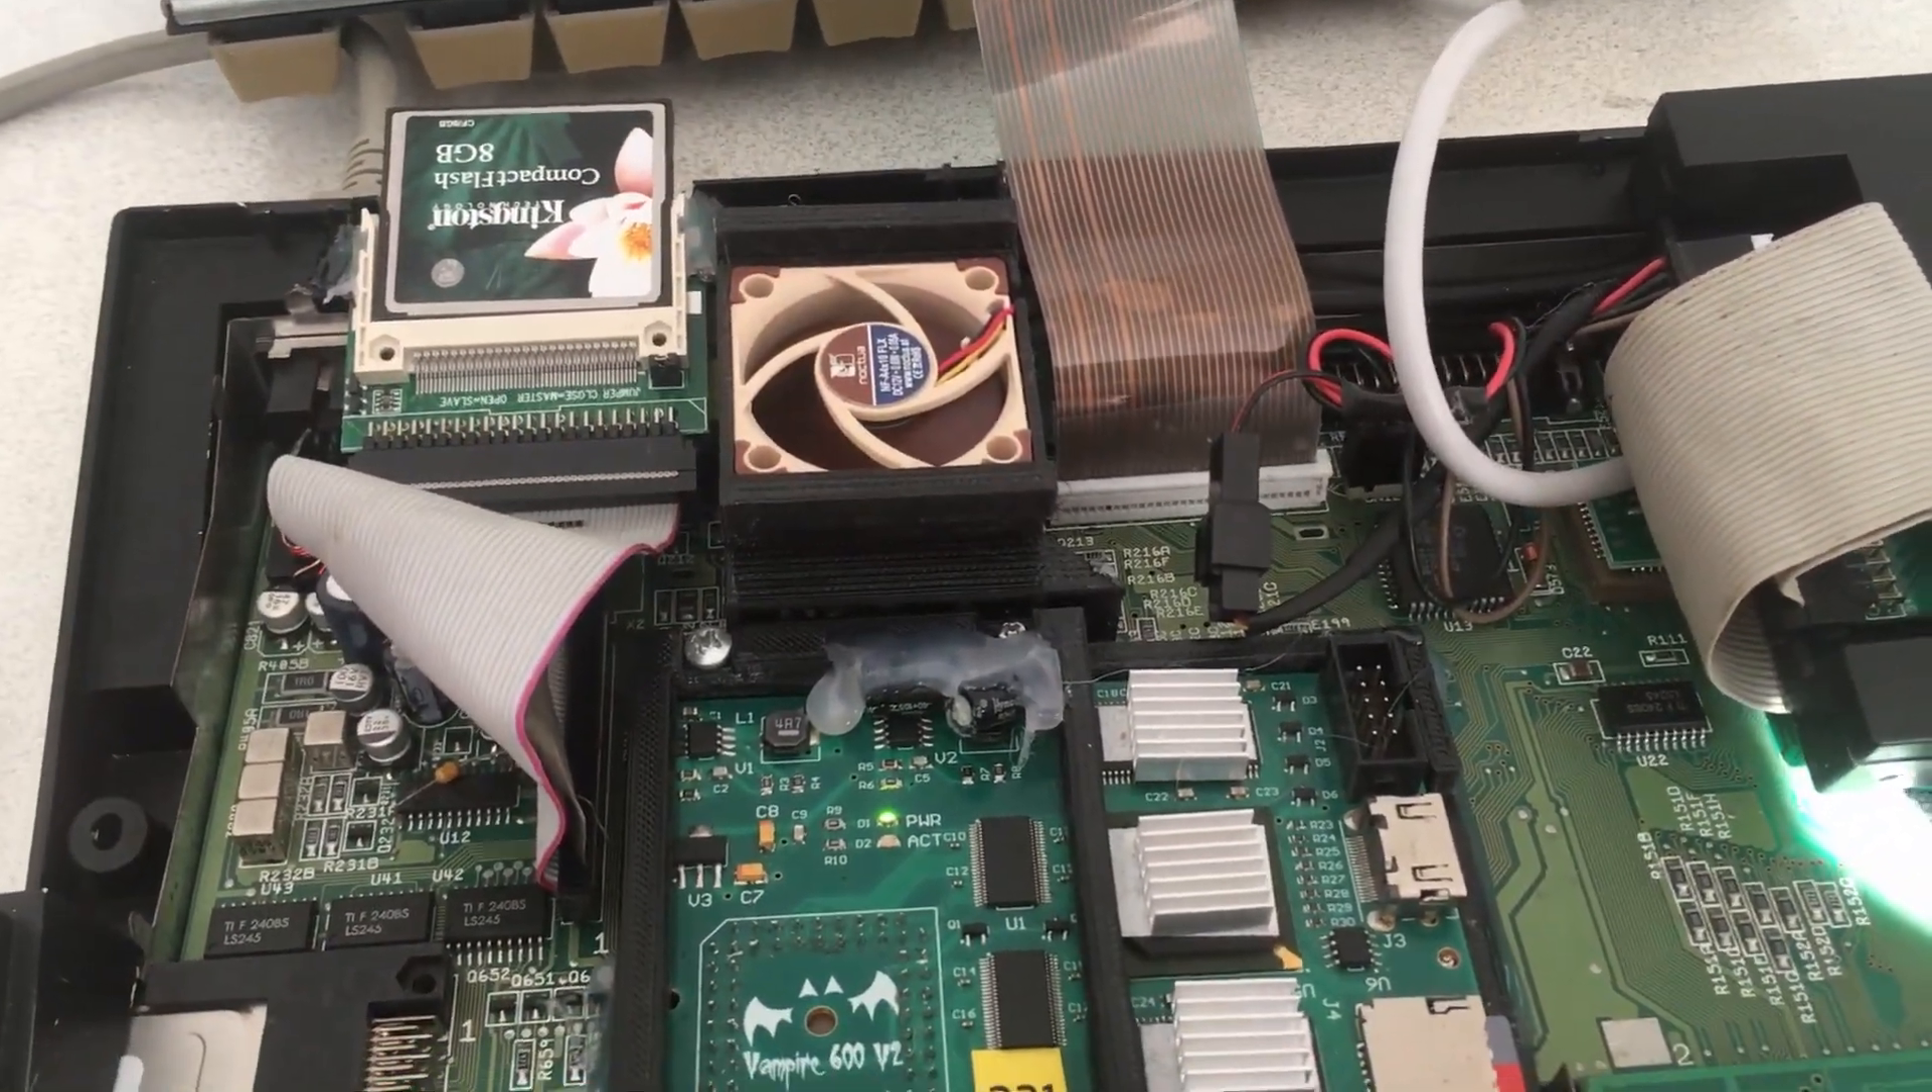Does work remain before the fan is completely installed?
No.